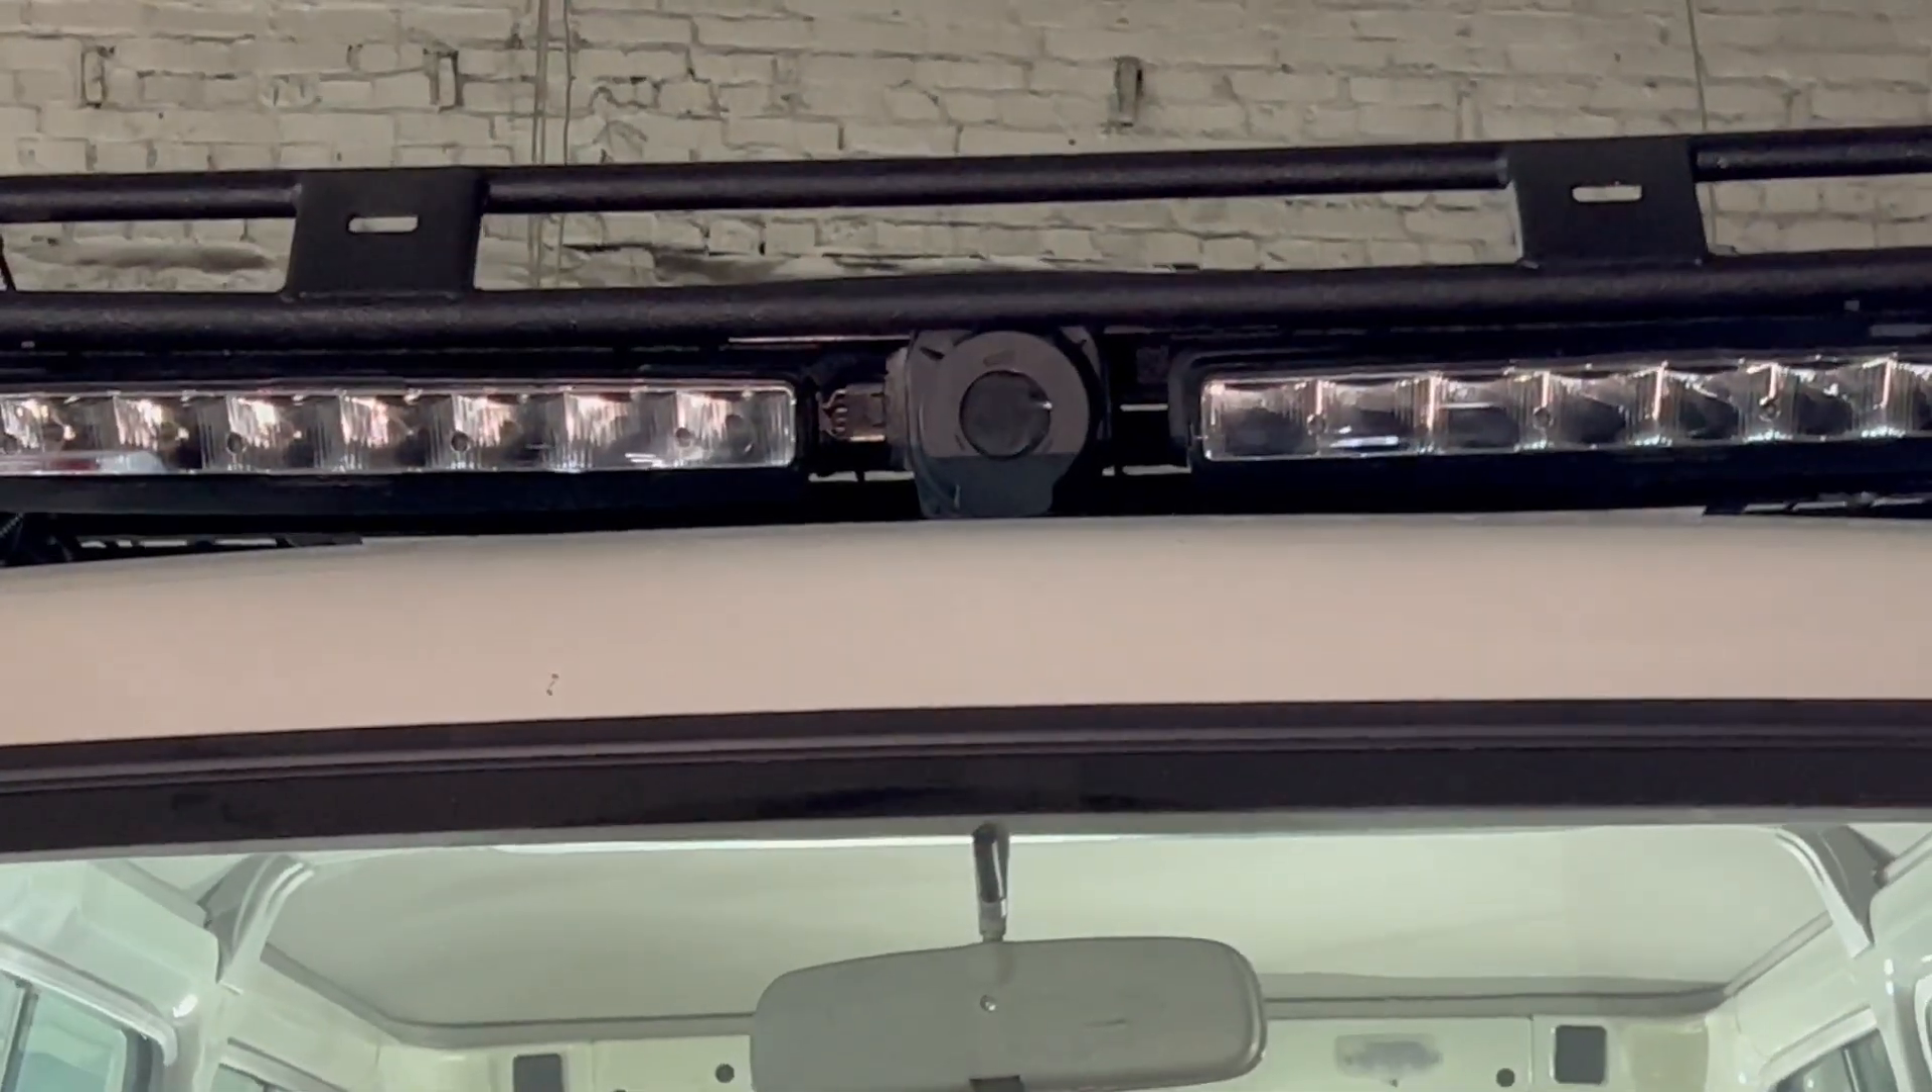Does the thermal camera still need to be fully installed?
No.